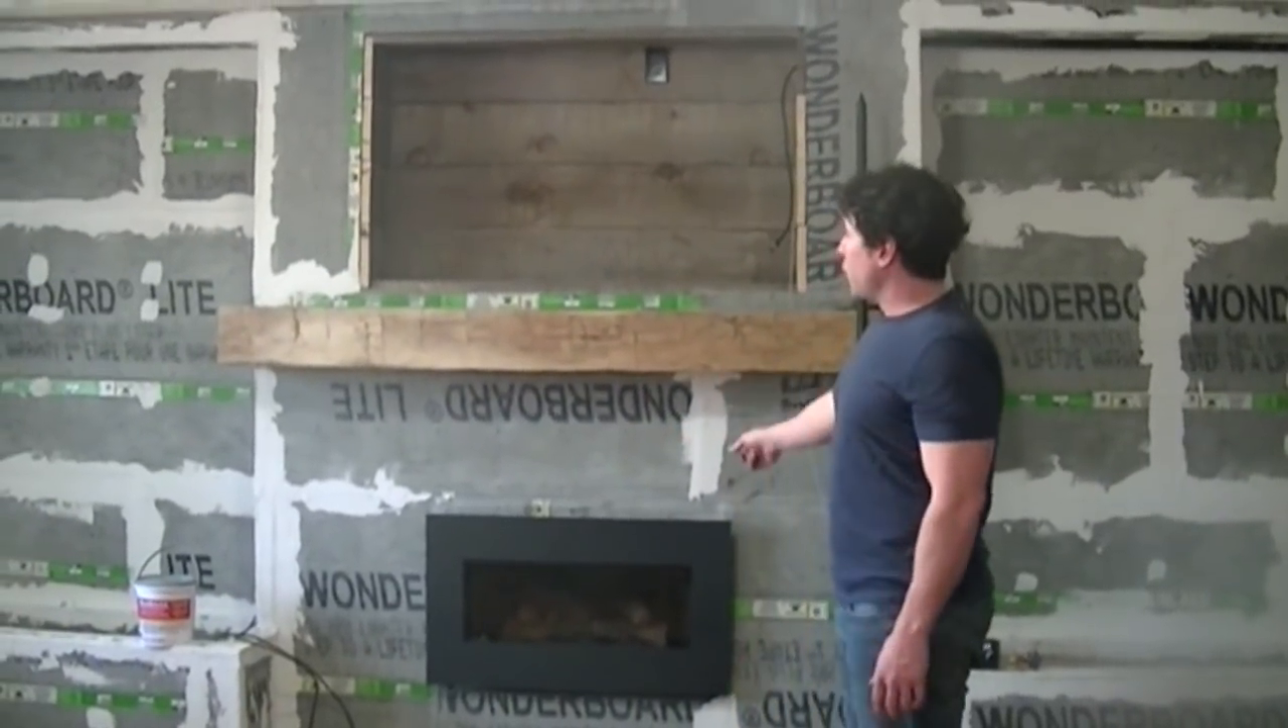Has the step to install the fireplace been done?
Yes.